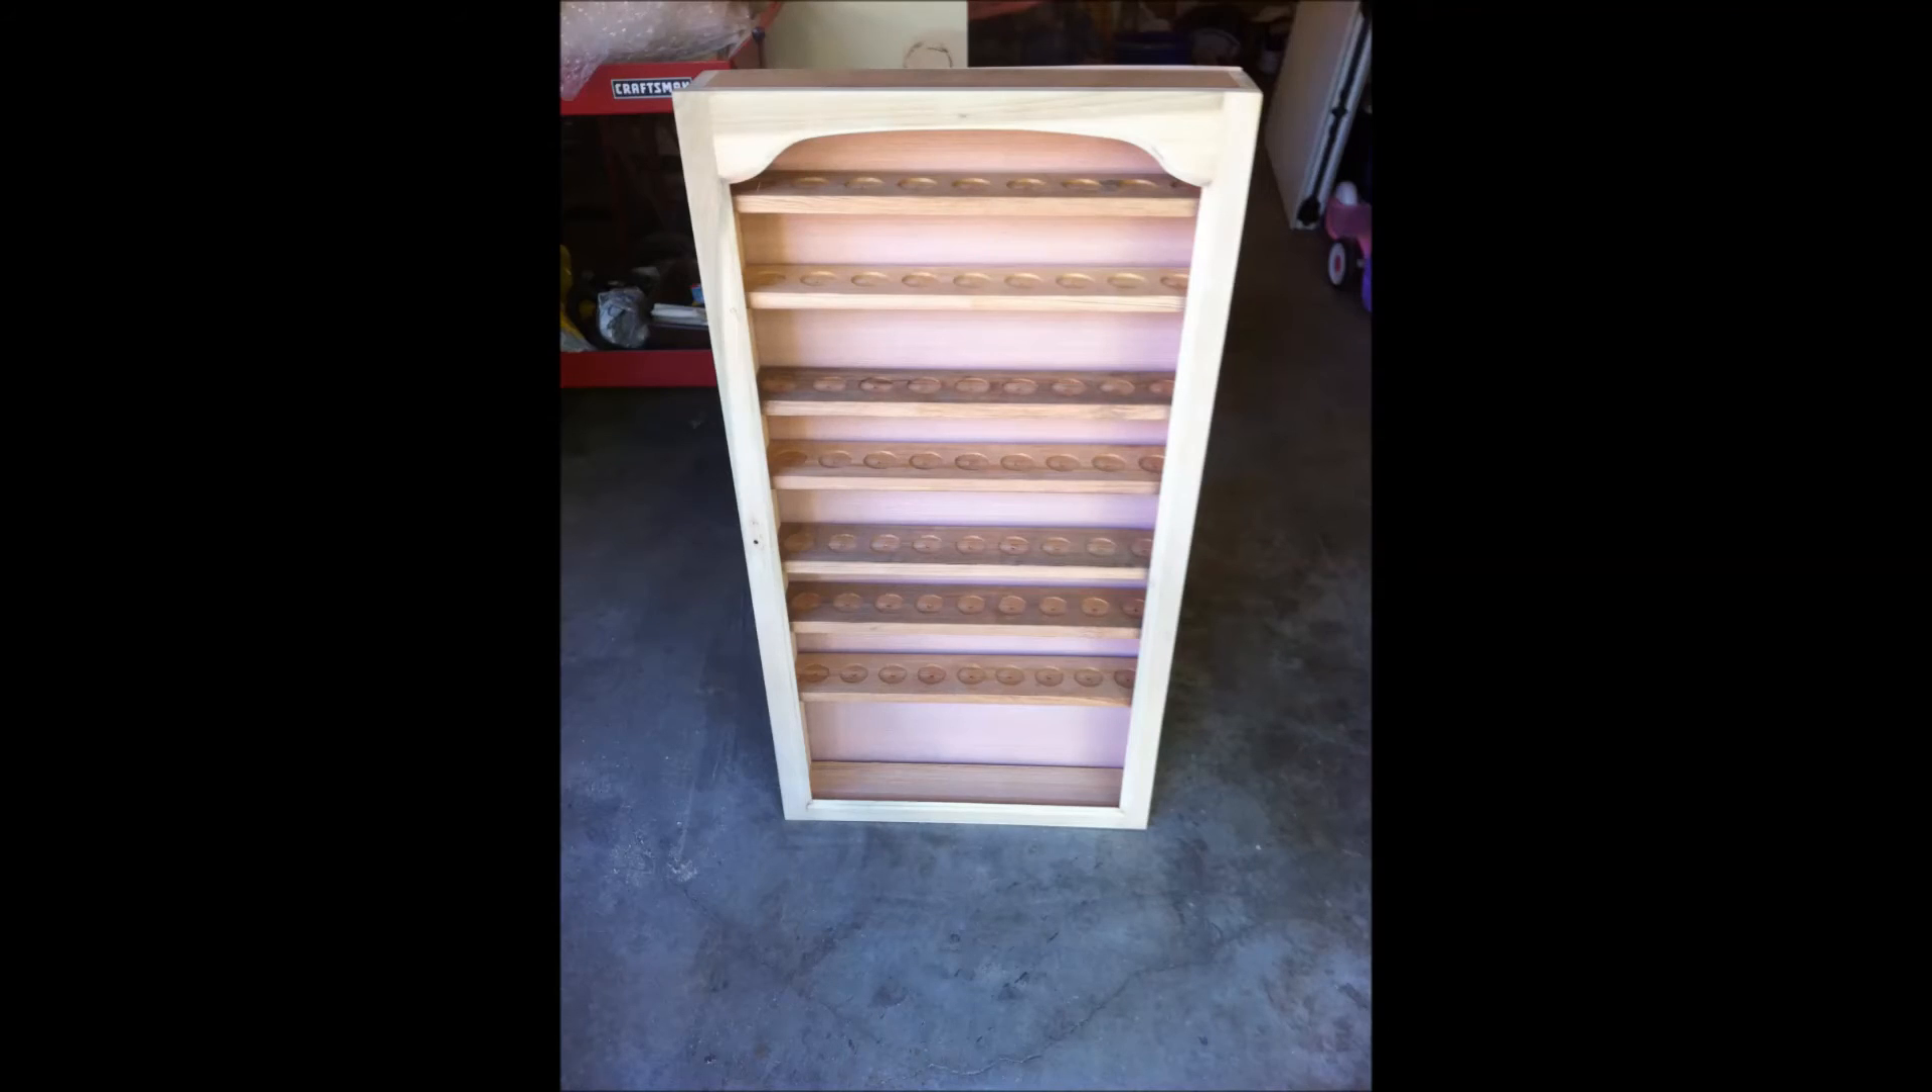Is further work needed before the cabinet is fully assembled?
No.